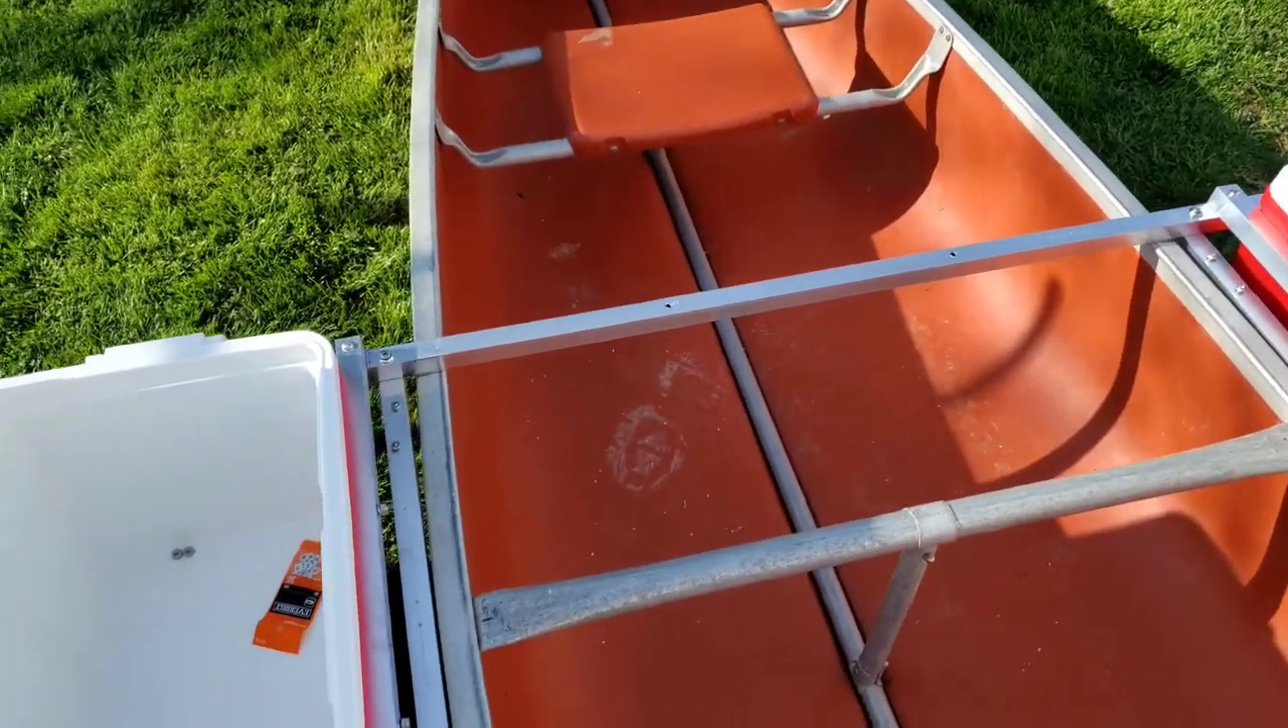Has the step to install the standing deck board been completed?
No.